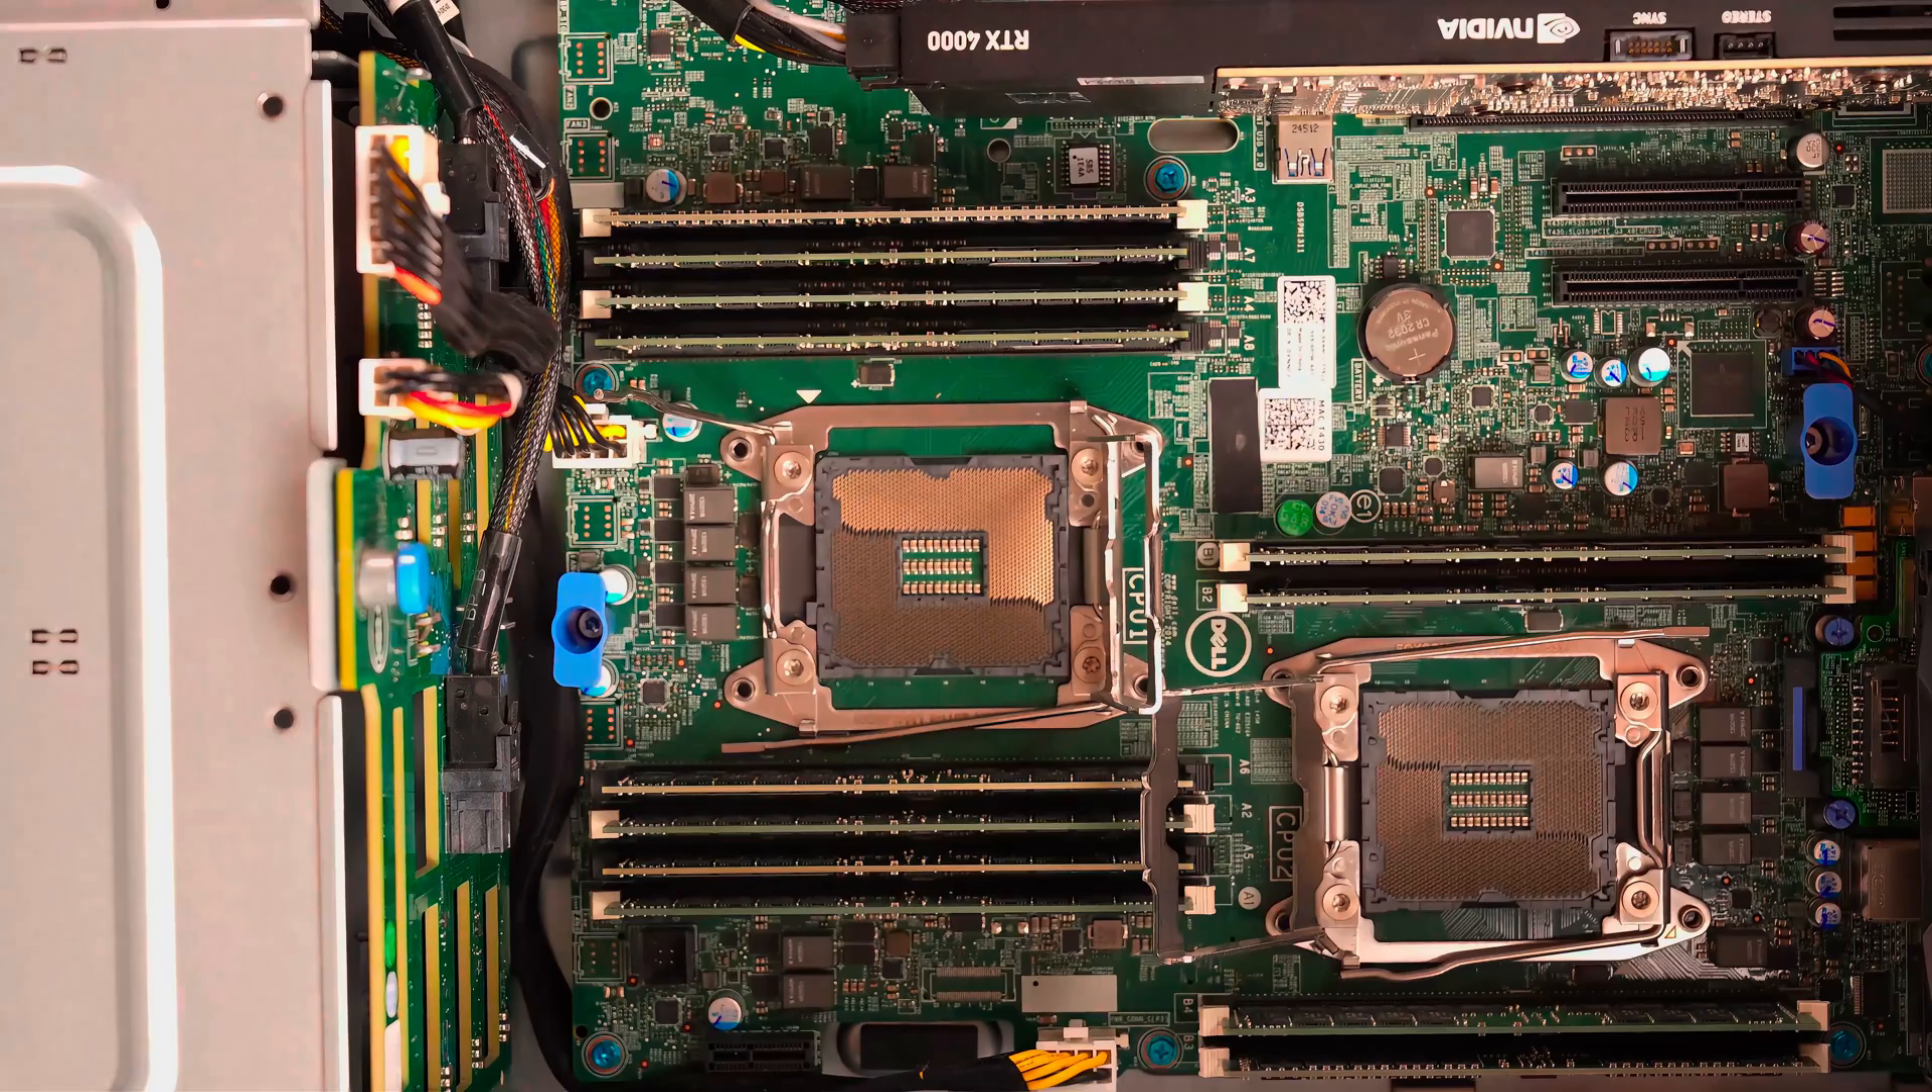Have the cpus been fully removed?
Yes.